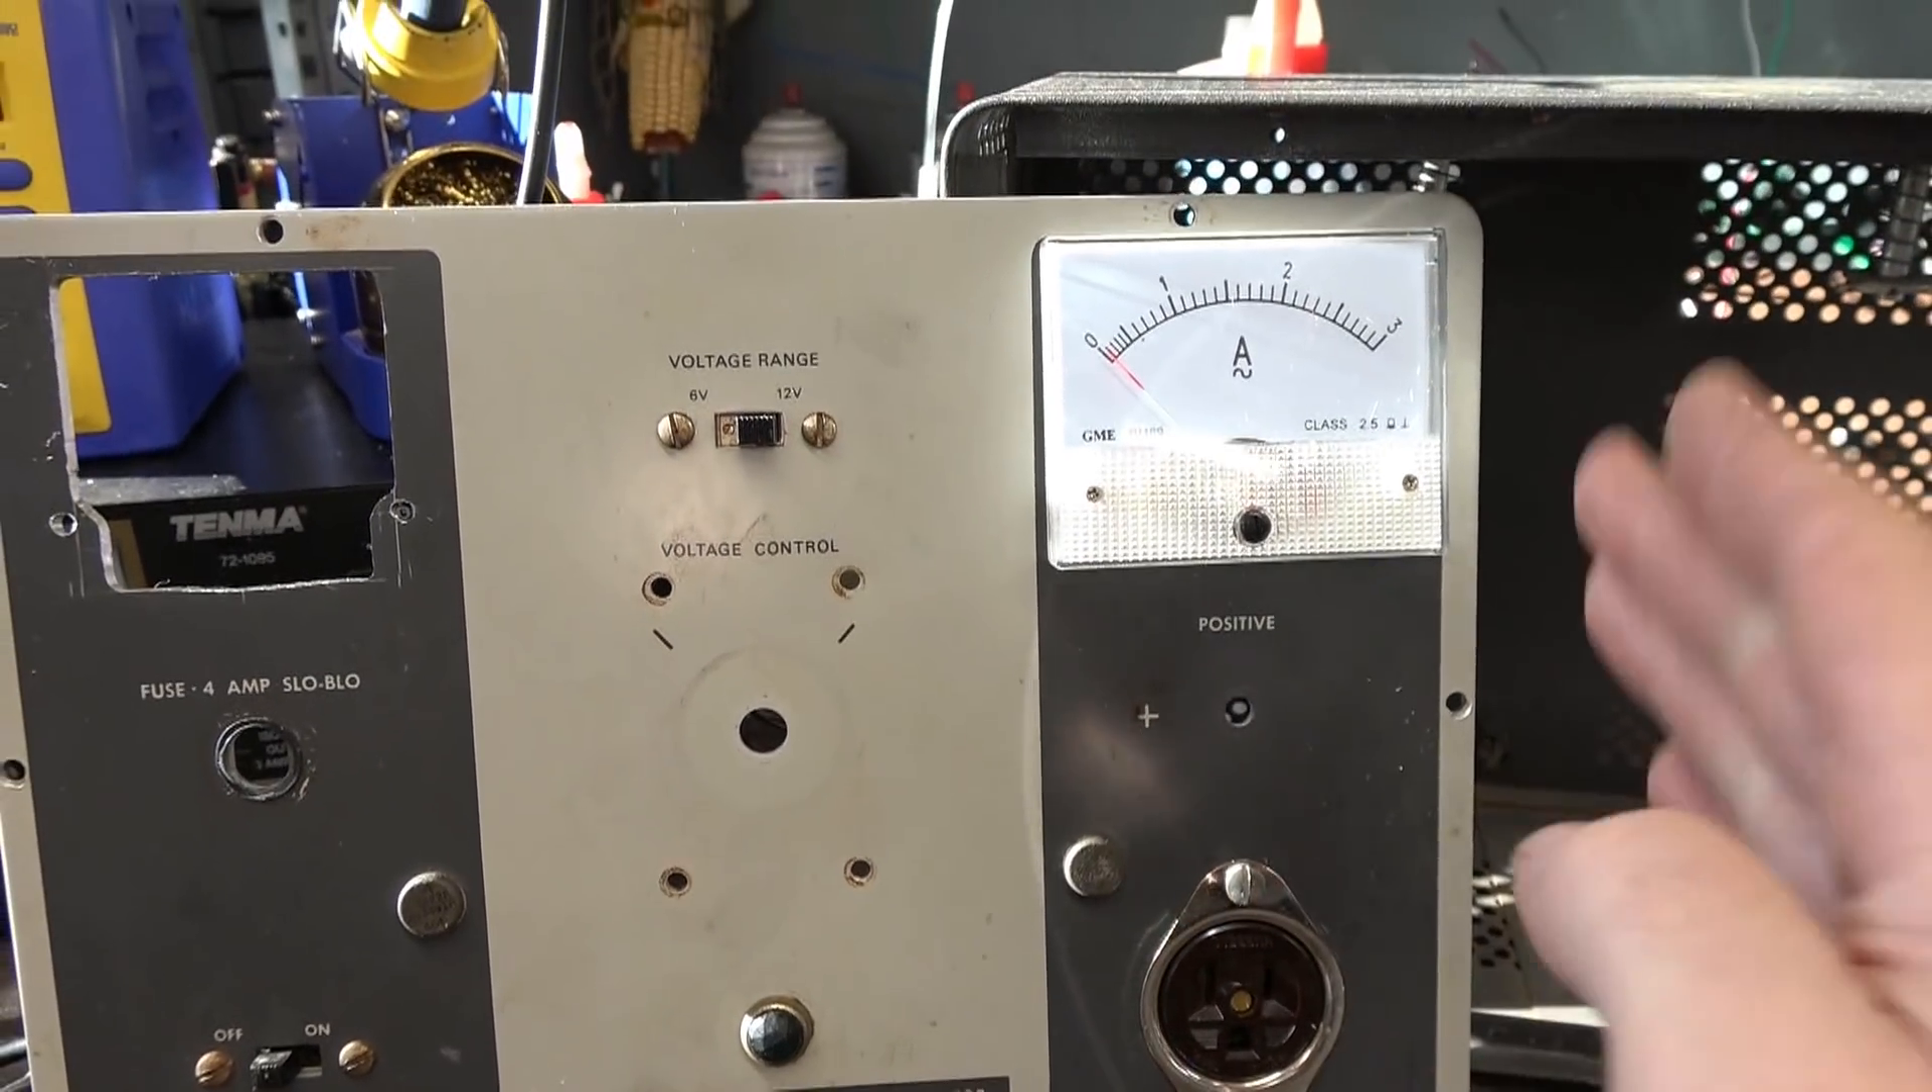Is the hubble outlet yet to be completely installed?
No.